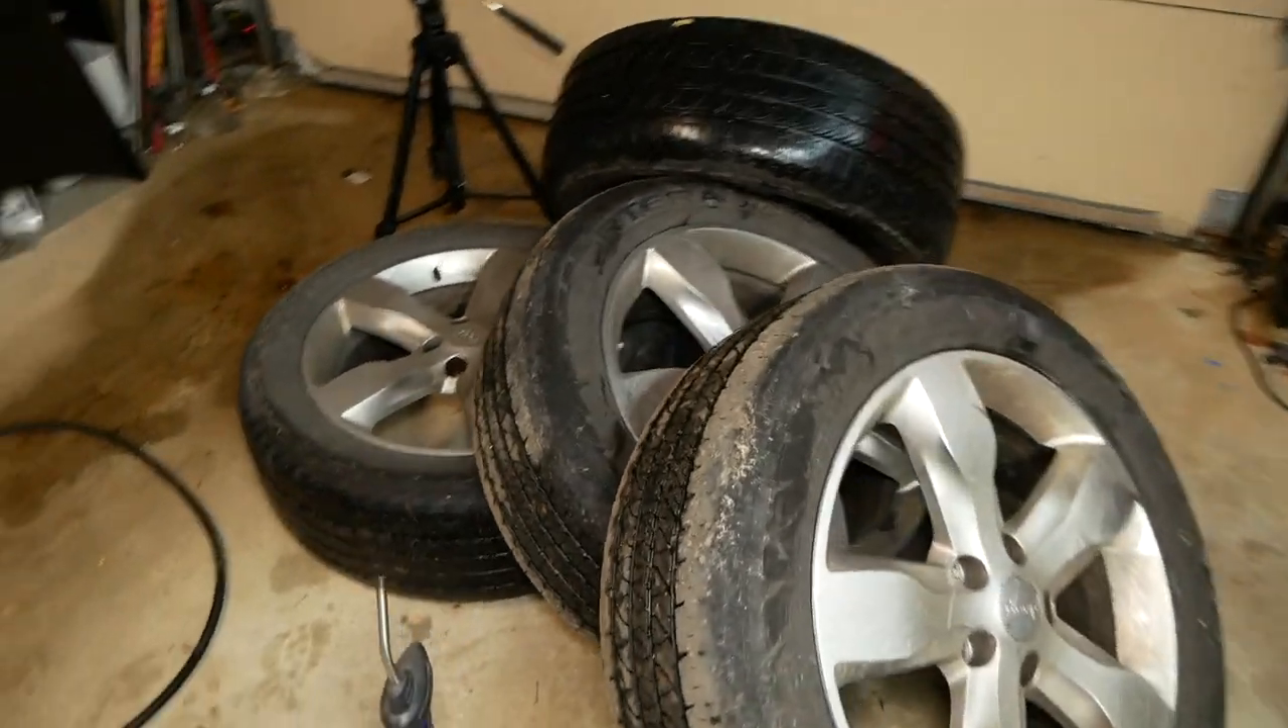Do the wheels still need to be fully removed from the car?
No.